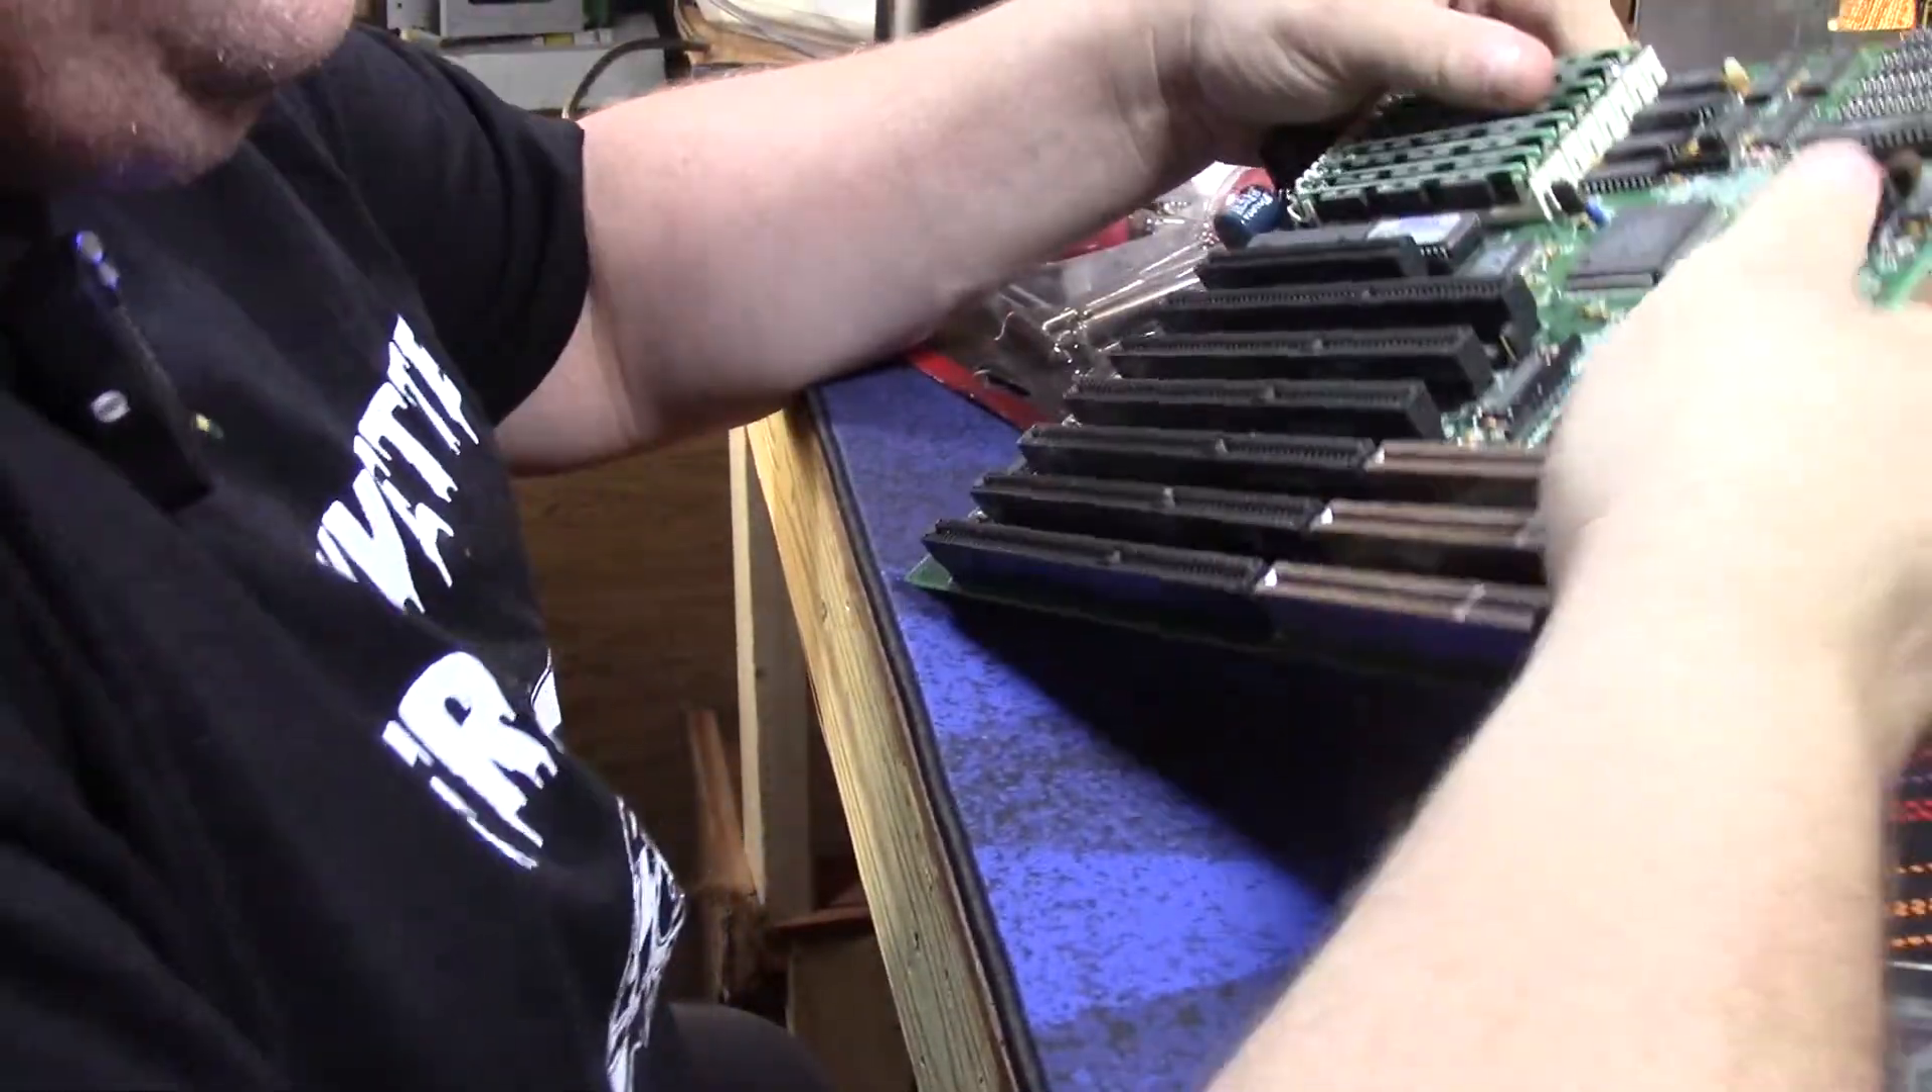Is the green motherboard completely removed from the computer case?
Yes.